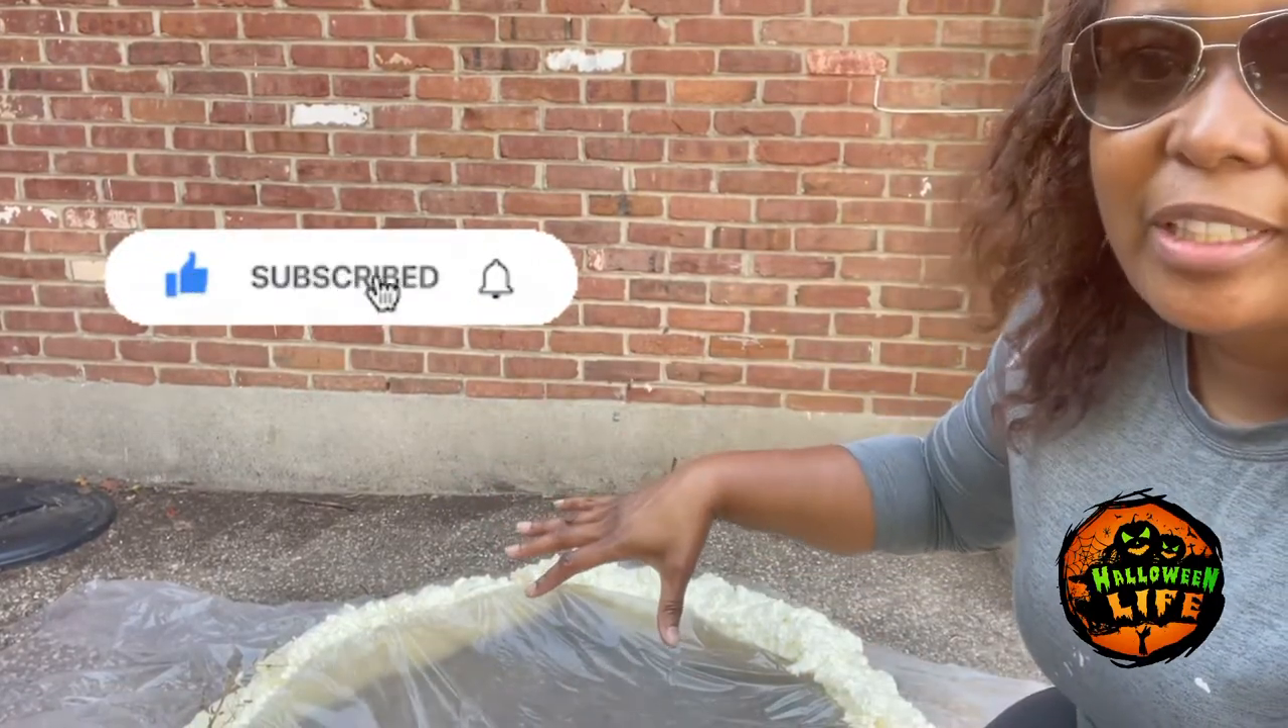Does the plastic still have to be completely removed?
Yes.